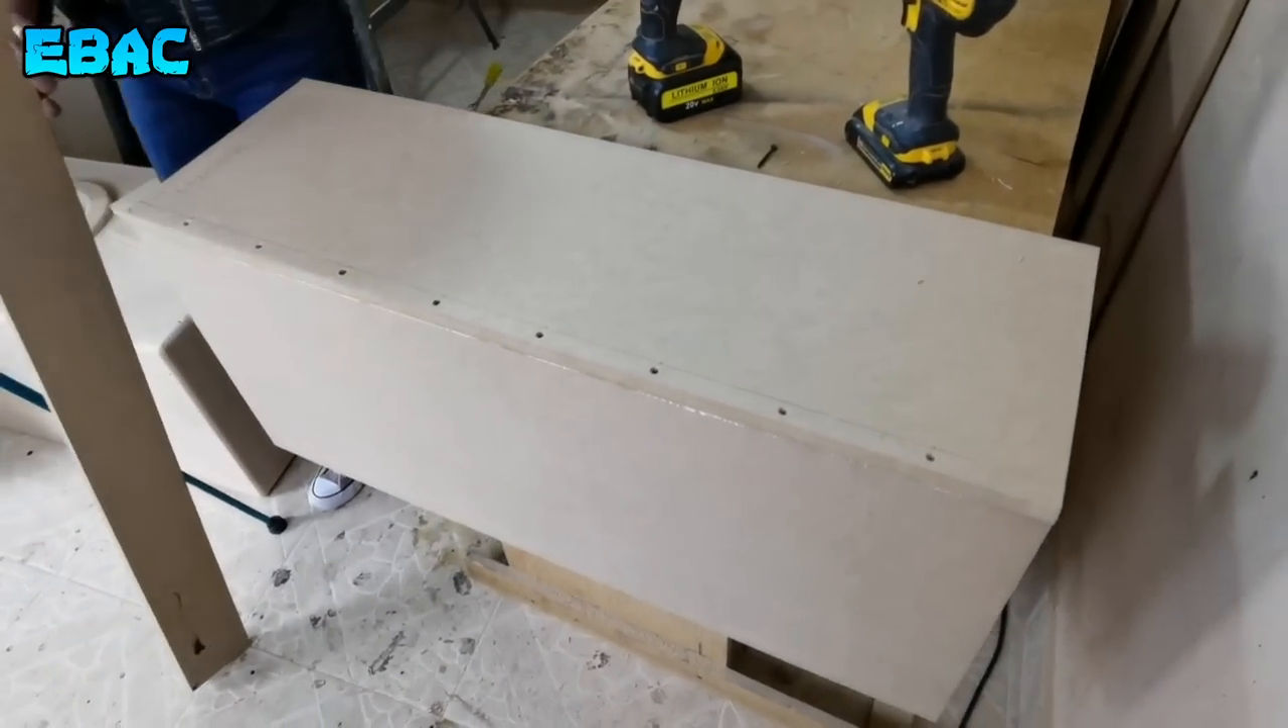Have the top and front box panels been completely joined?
Yes.